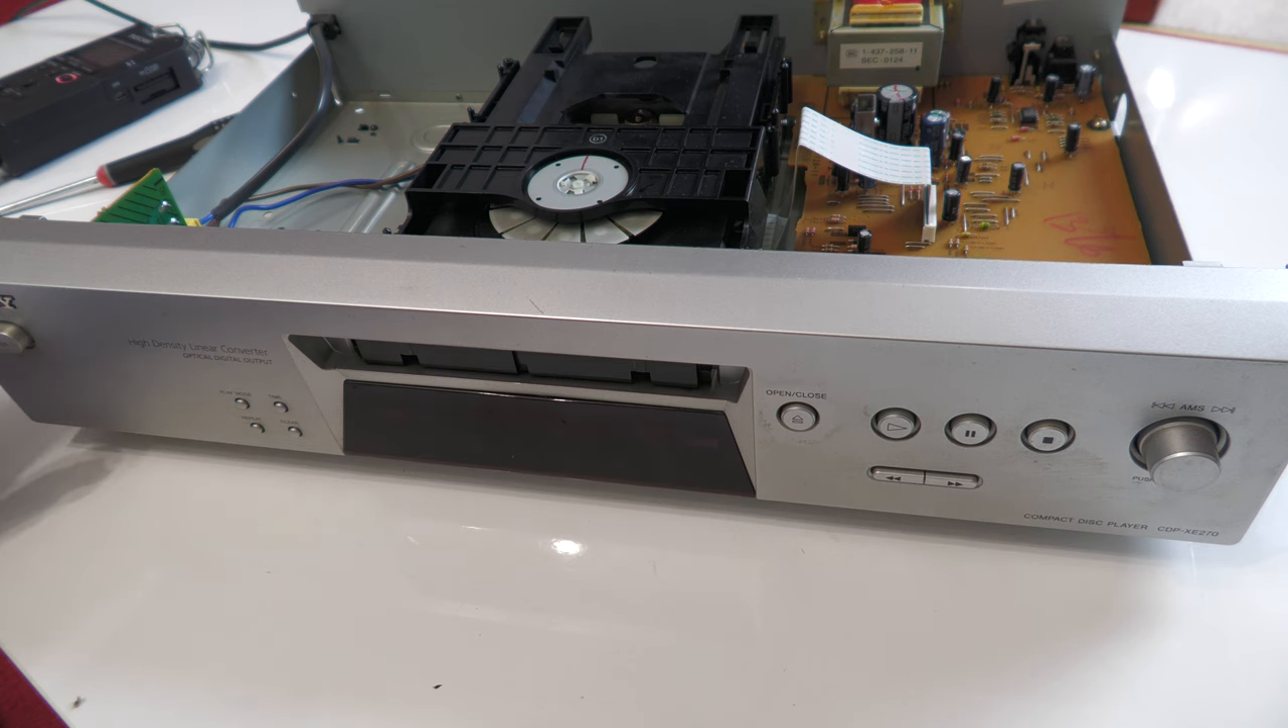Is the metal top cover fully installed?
No.